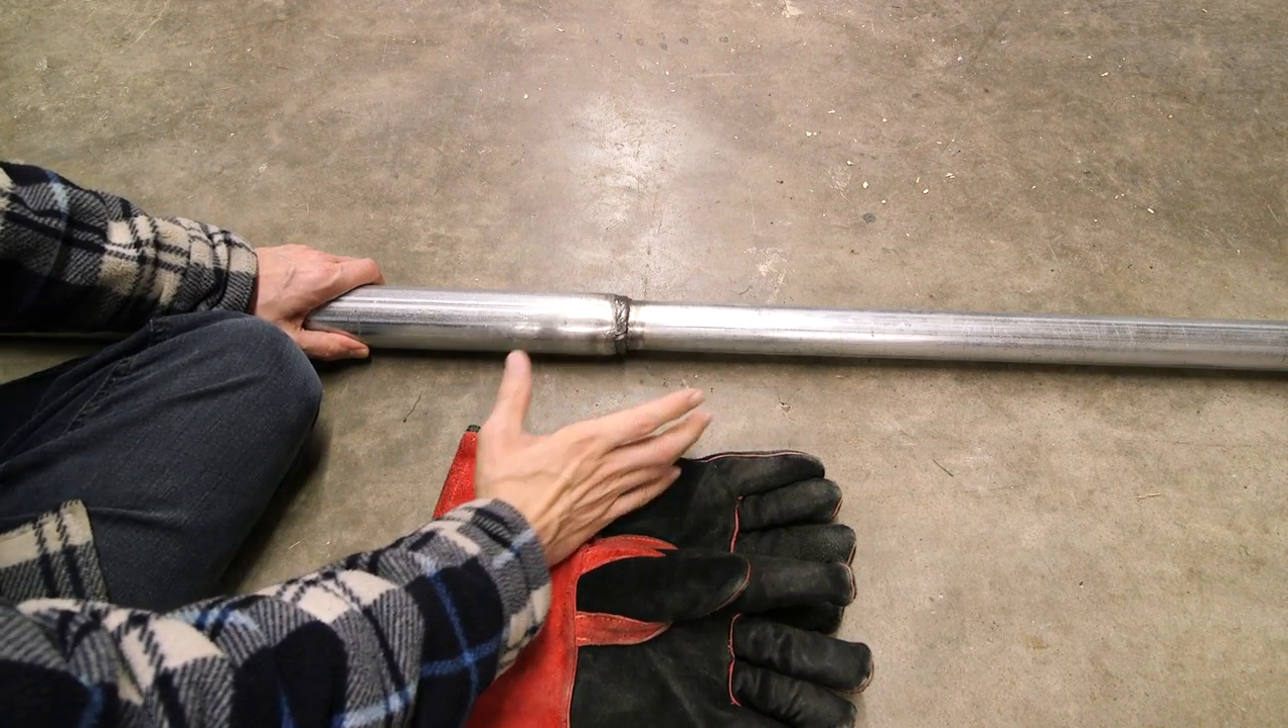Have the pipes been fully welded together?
Yes.